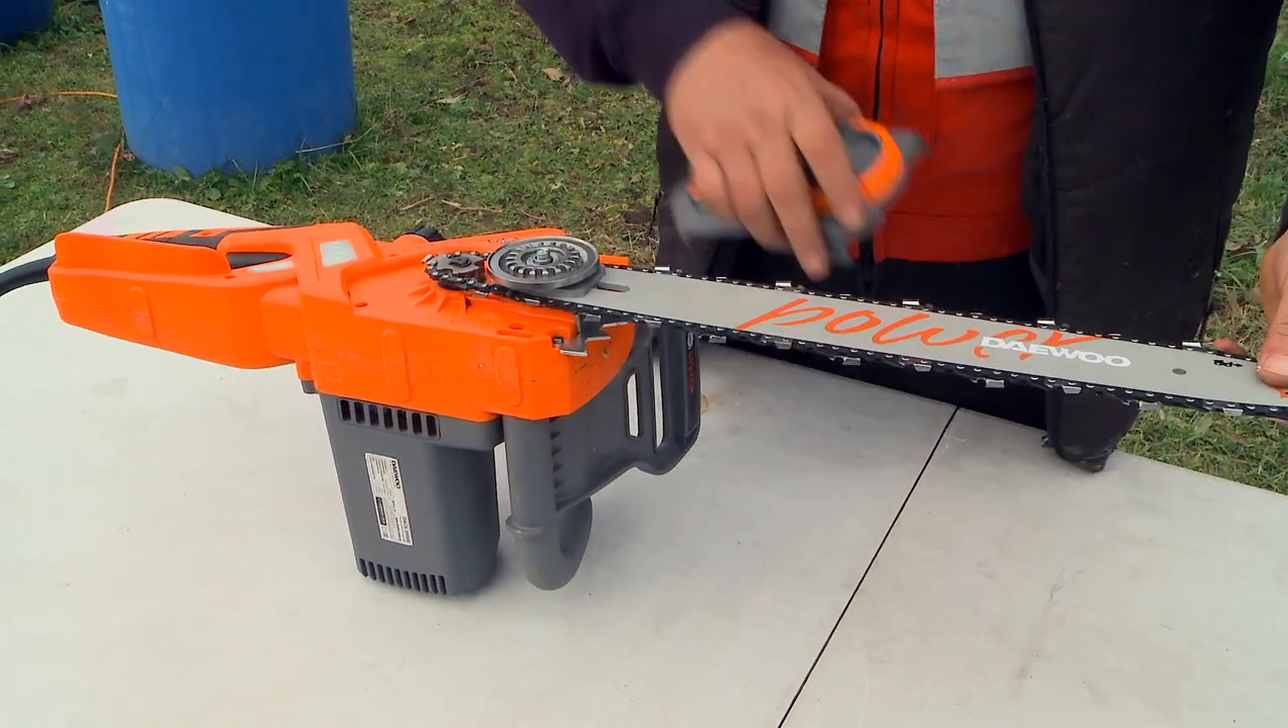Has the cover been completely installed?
No.